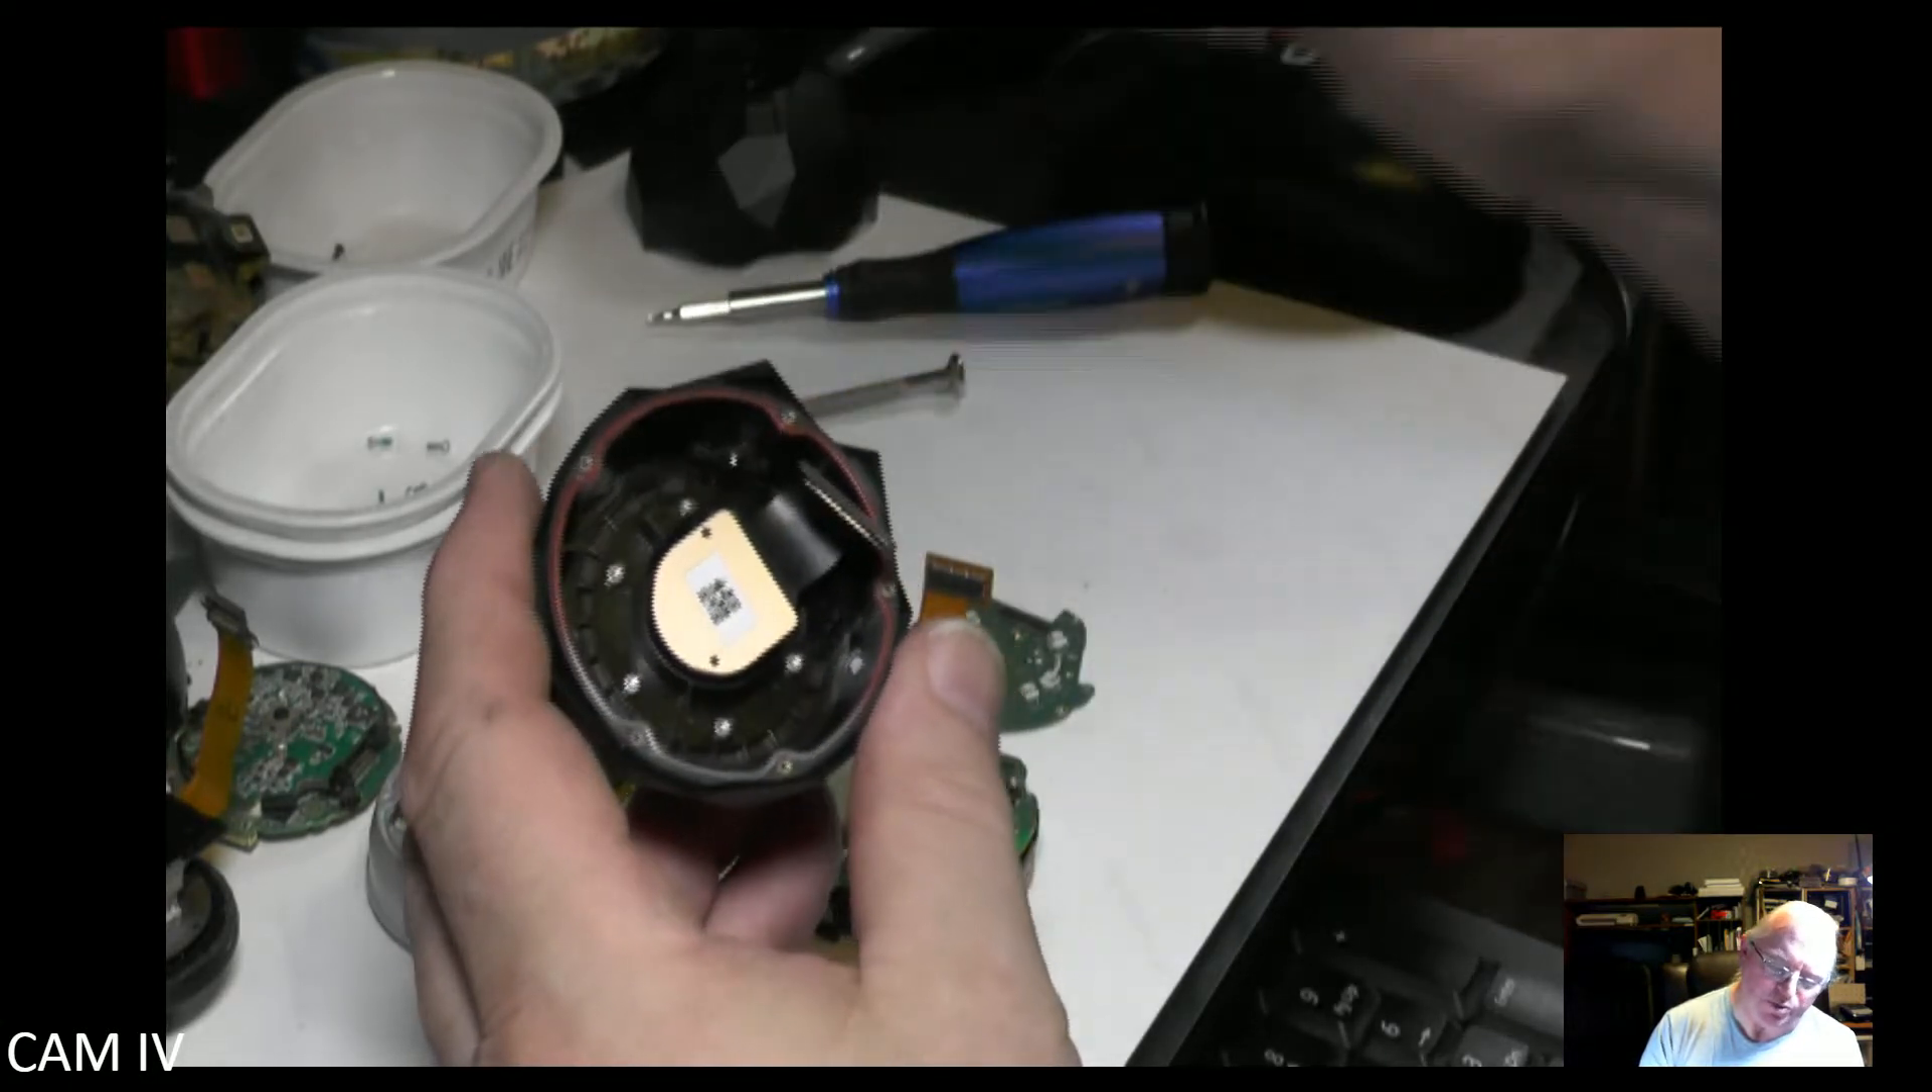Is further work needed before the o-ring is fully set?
No.